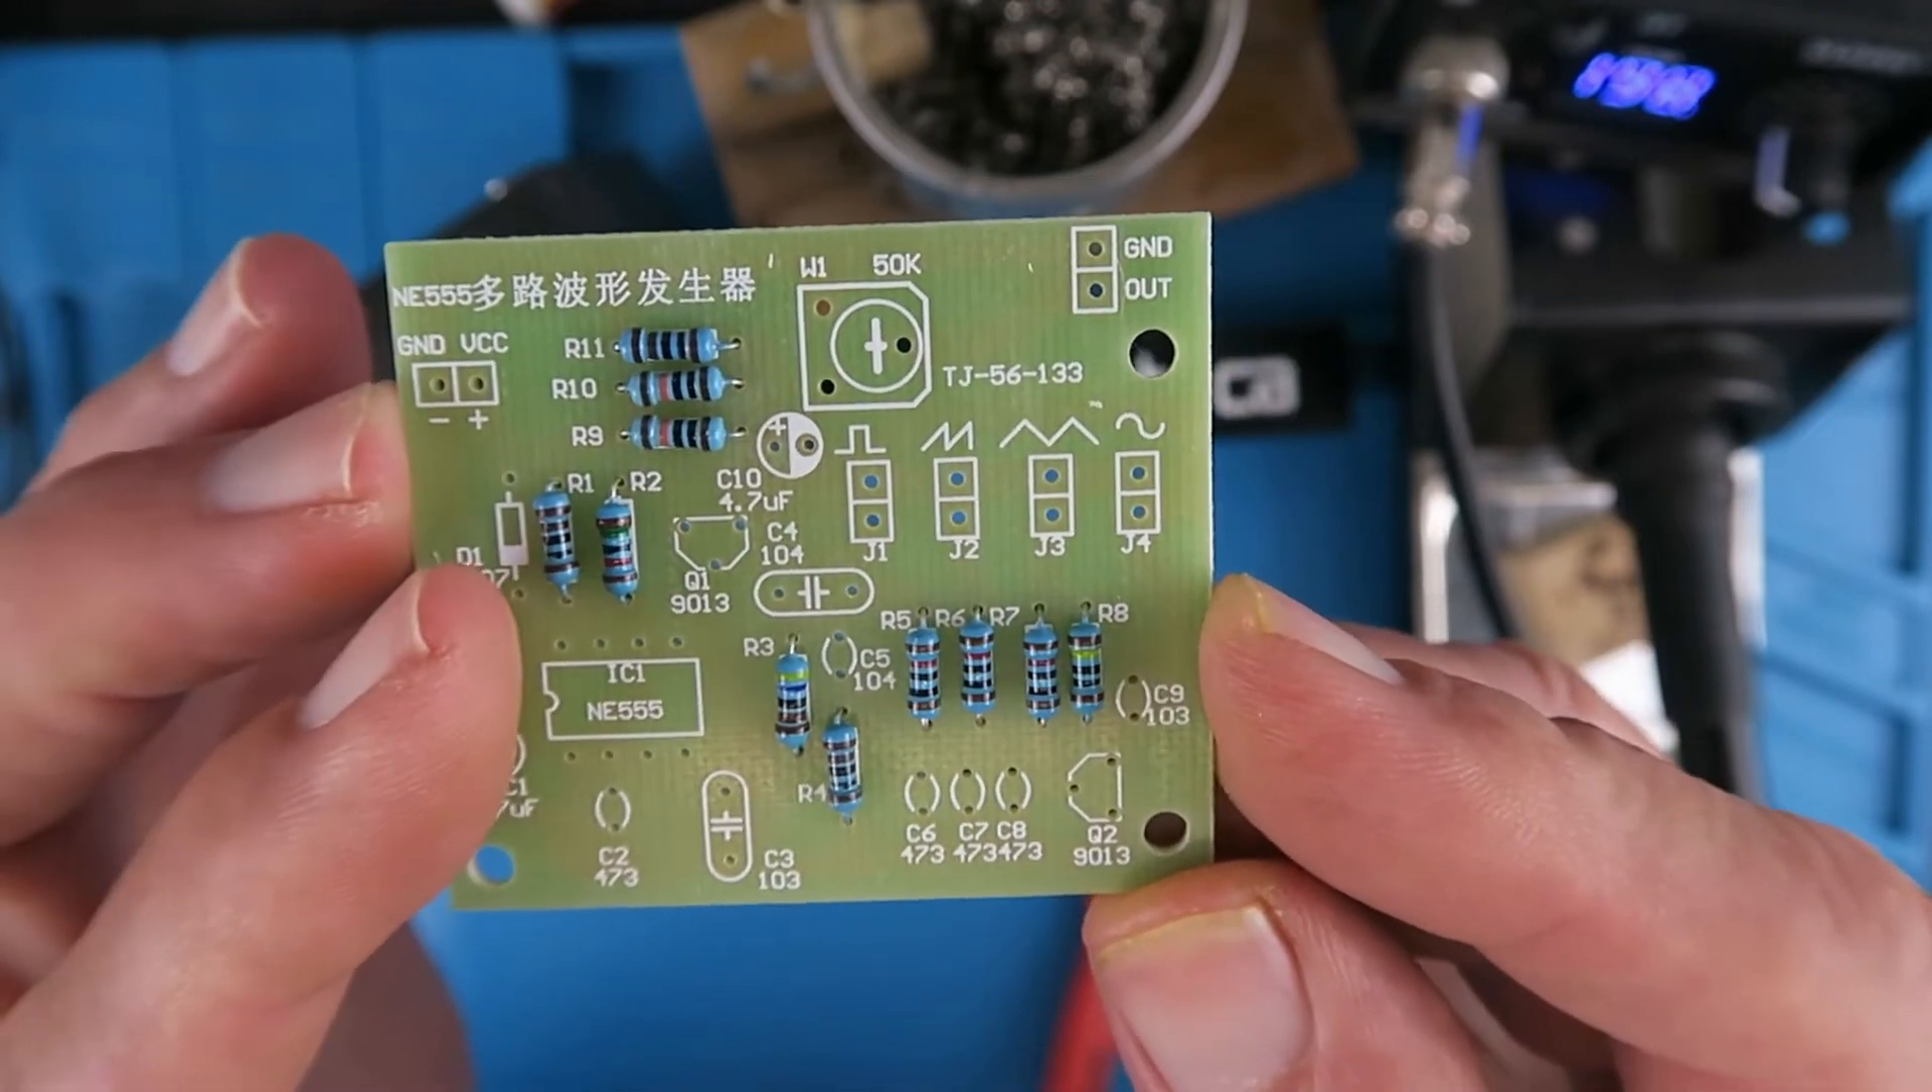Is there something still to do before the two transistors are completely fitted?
Yes.